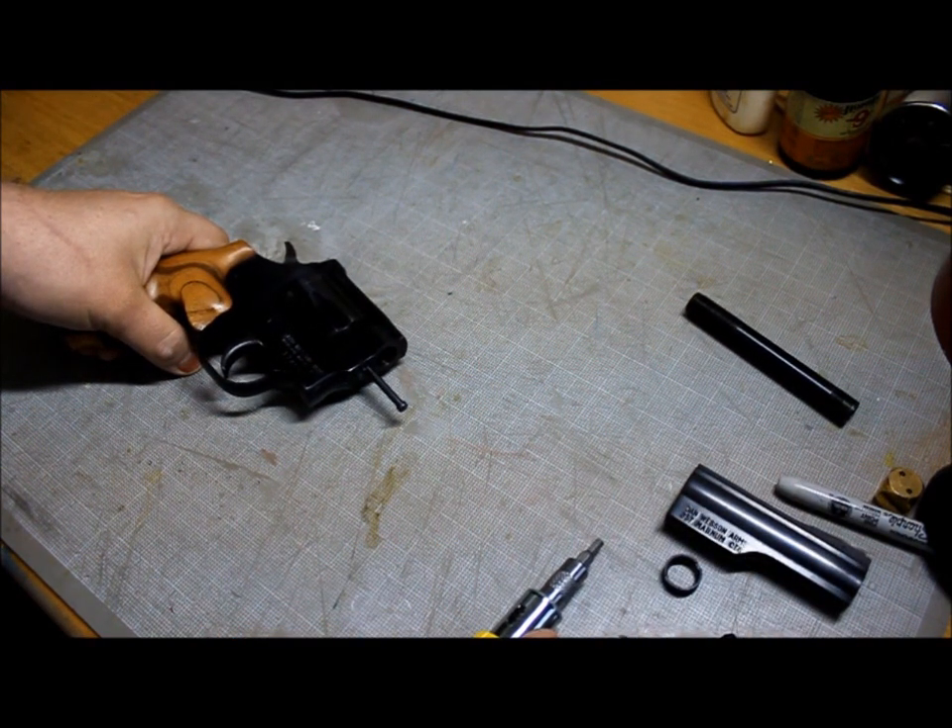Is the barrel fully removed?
Yes.